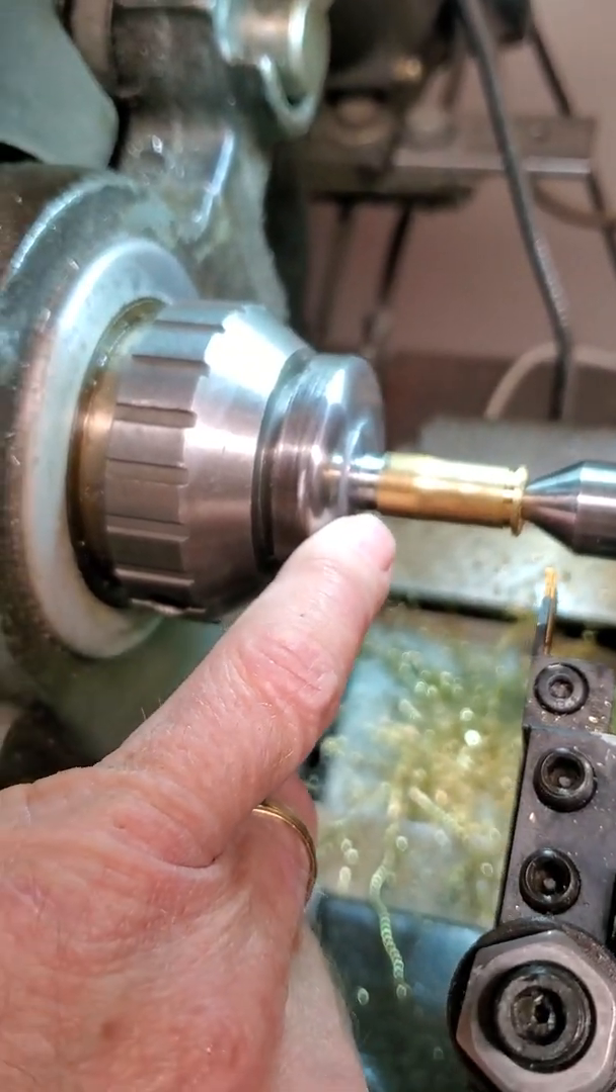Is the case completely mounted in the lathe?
Yes.